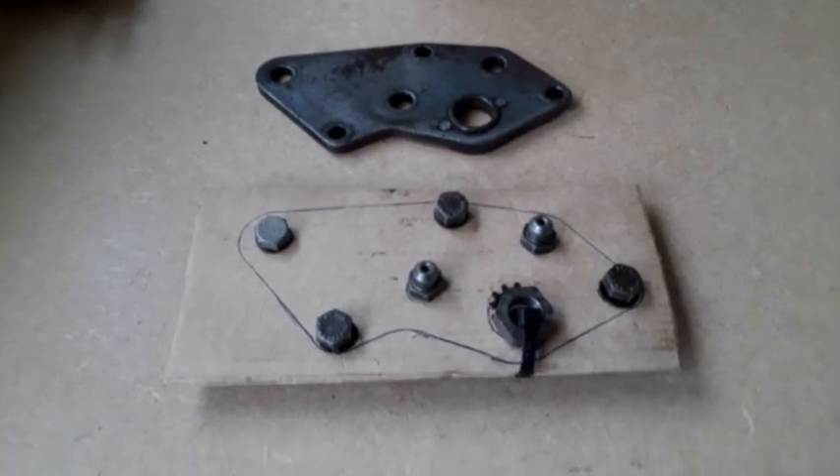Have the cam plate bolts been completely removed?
Yes.